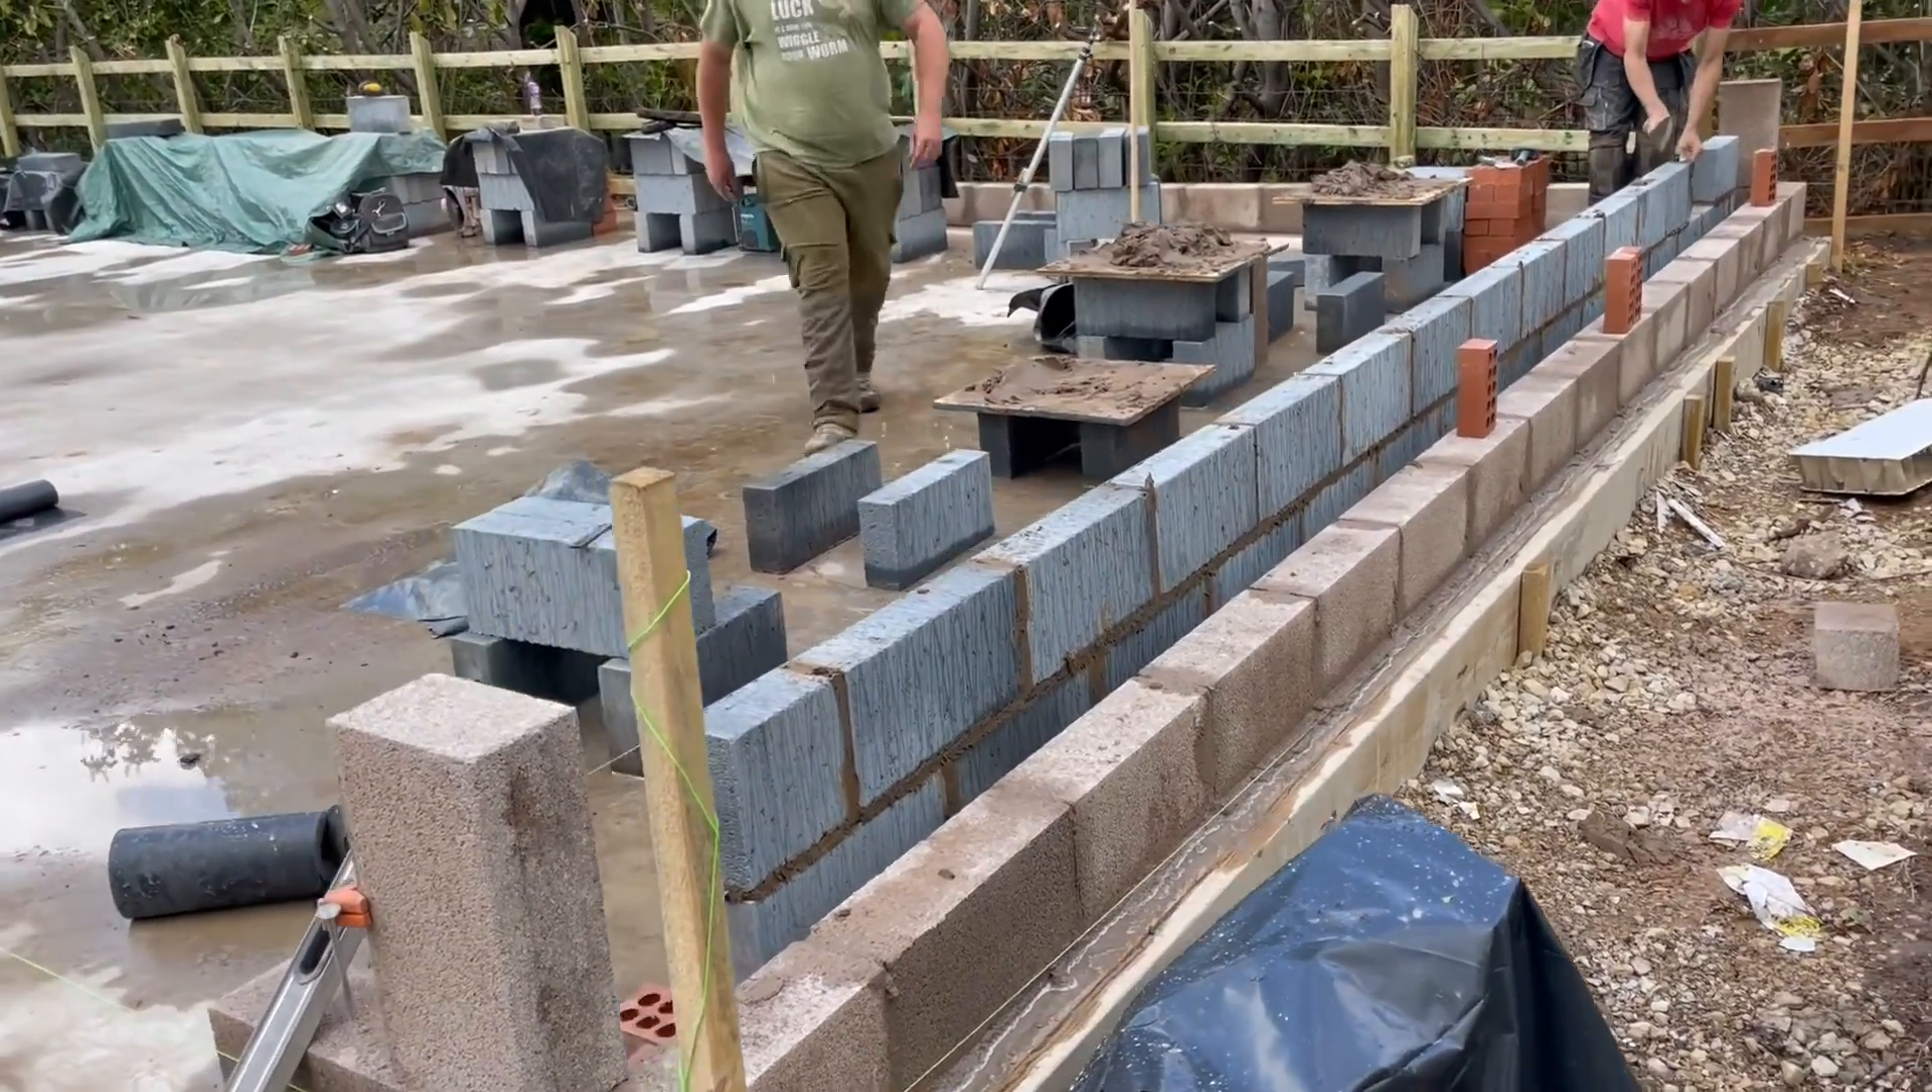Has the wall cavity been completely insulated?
No.